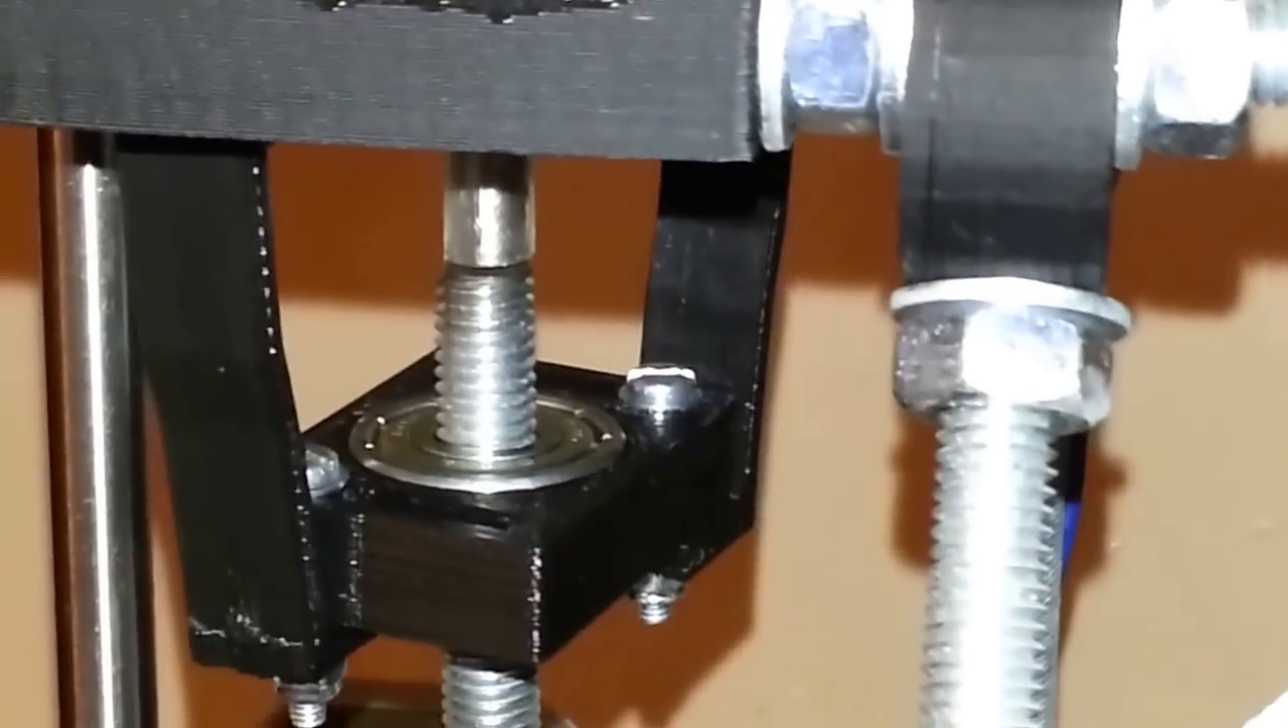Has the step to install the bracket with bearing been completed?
Yes.